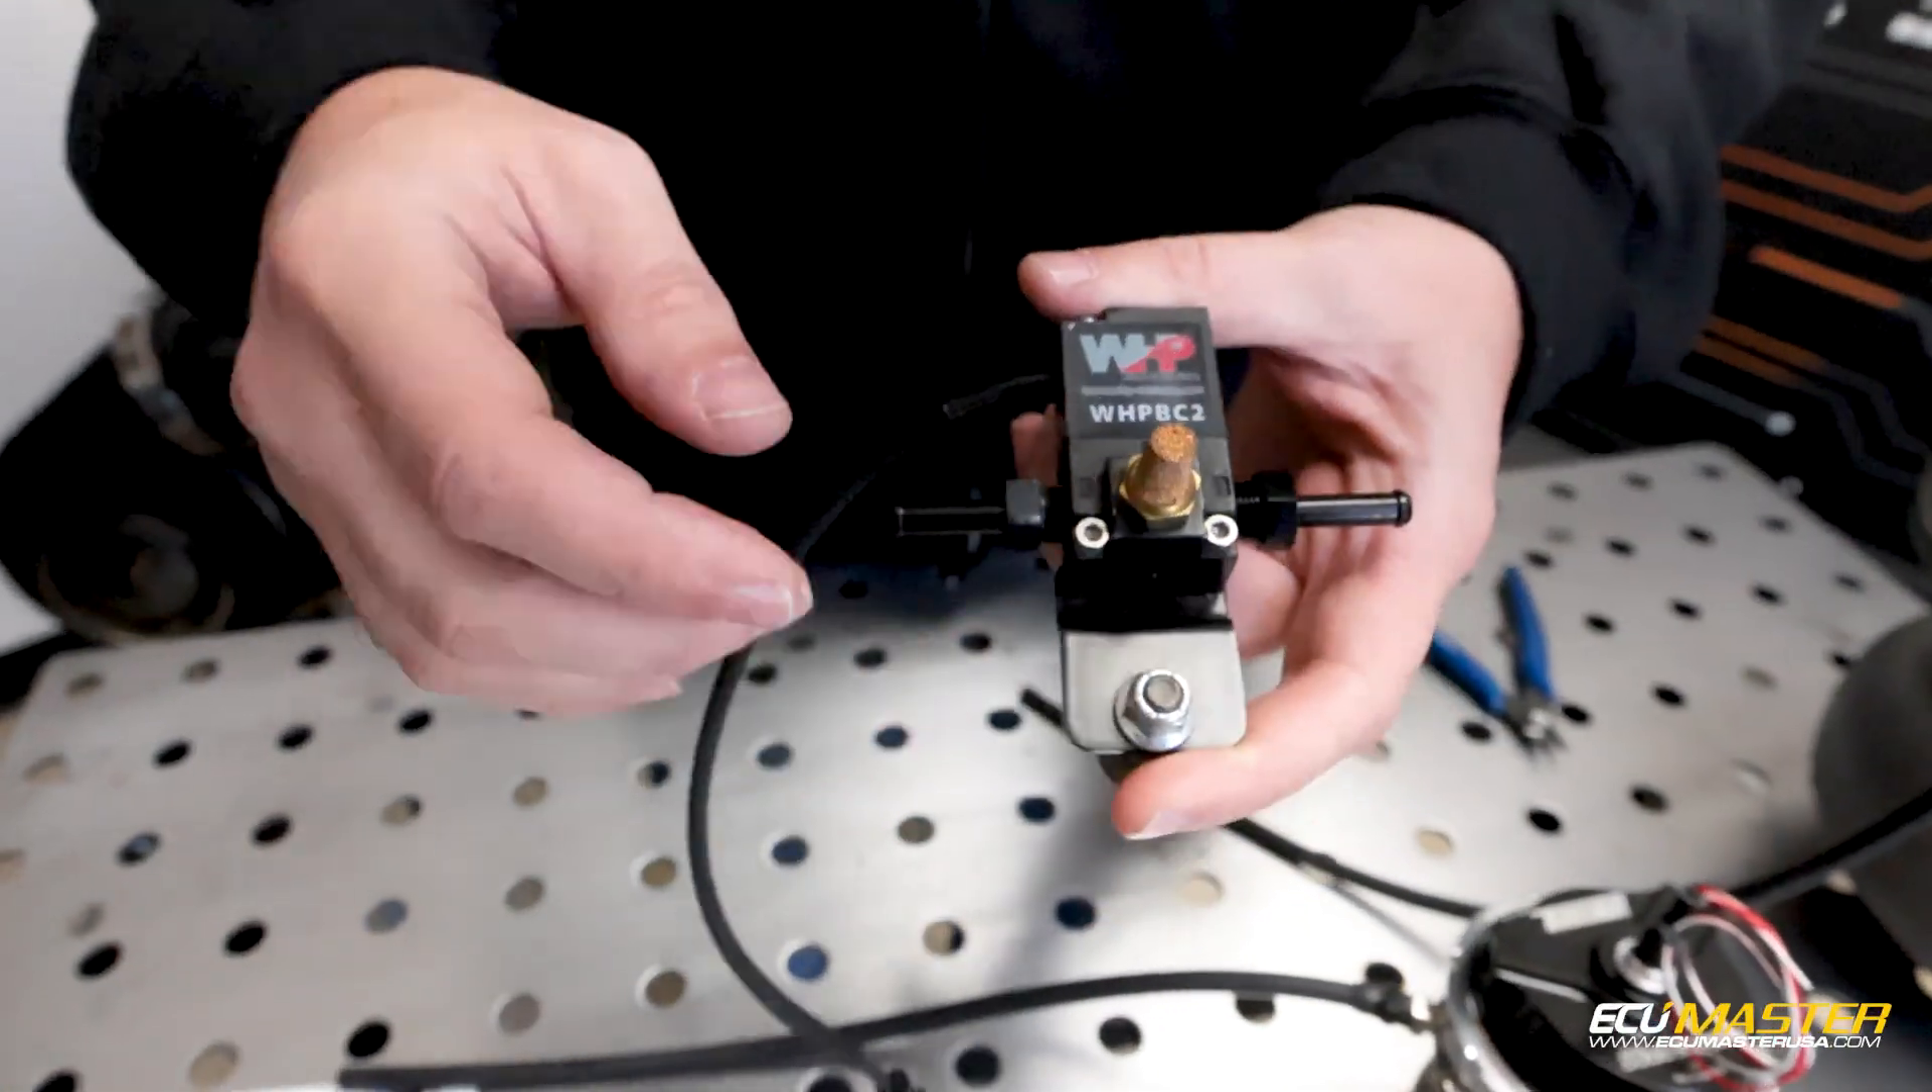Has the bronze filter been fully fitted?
Yes.